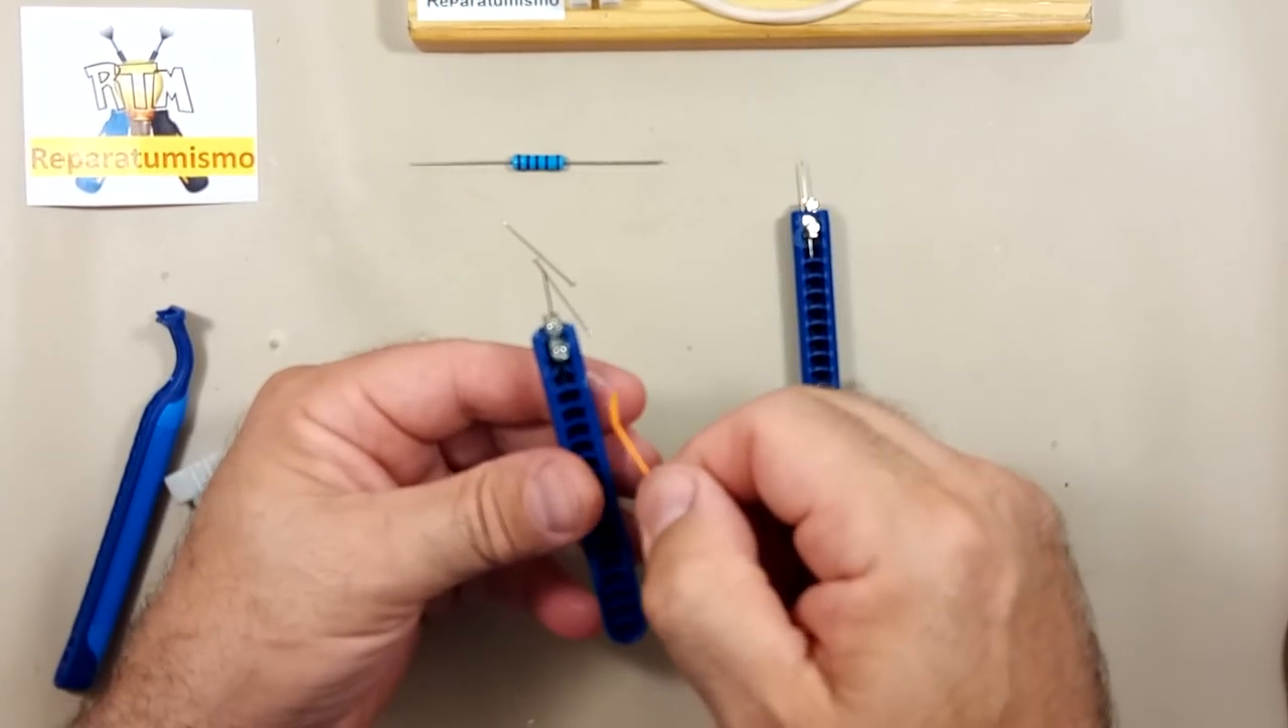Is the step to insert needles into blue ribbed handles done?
Yes.